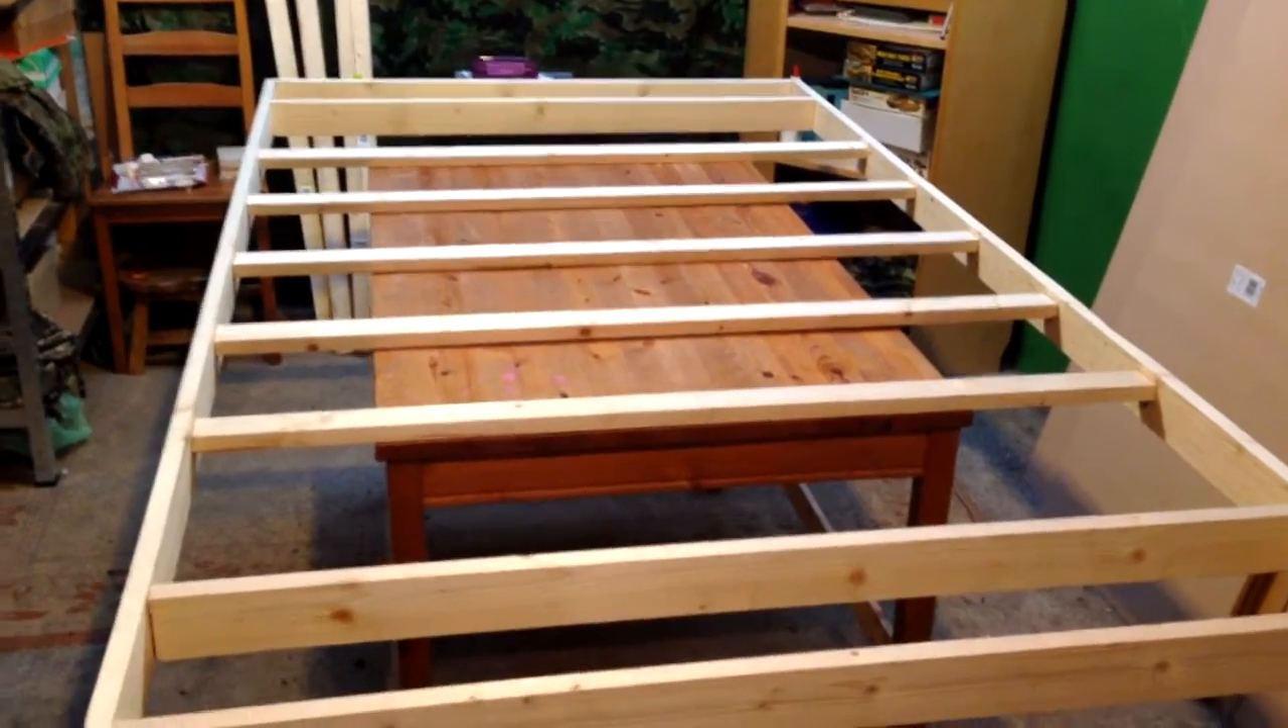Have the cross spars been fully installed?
Yes.